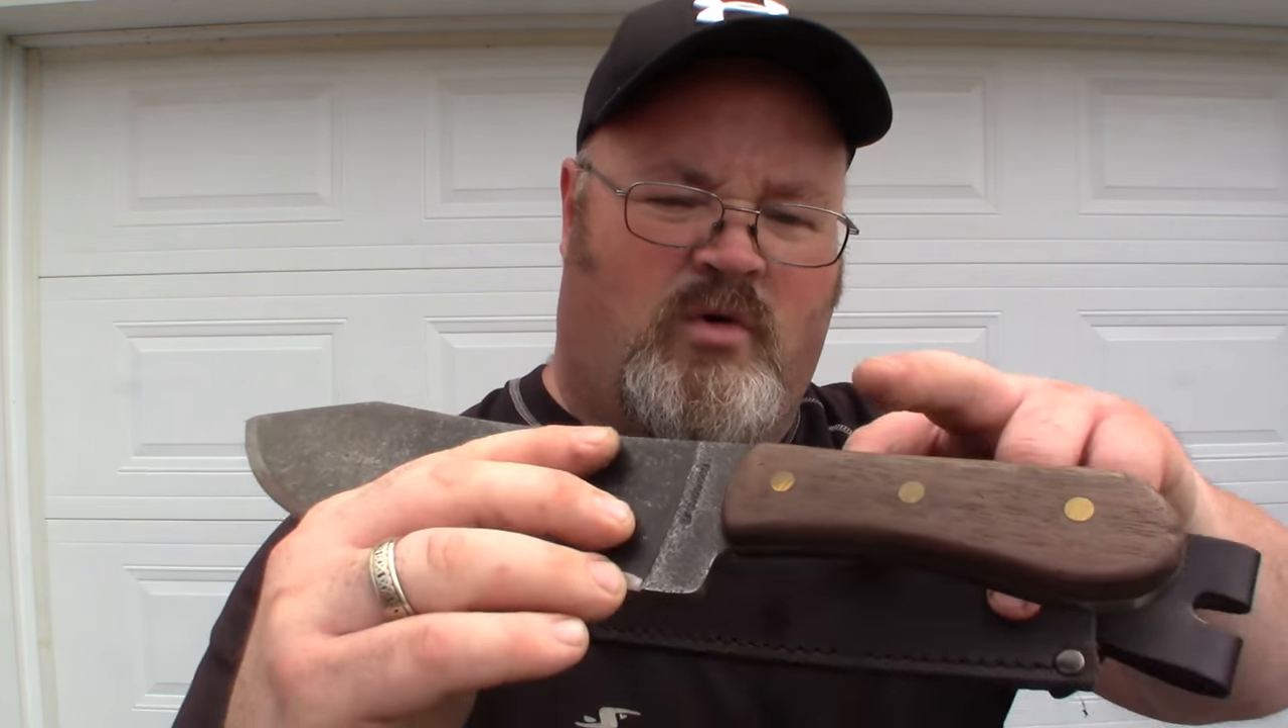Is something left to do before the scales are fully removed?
Yes.